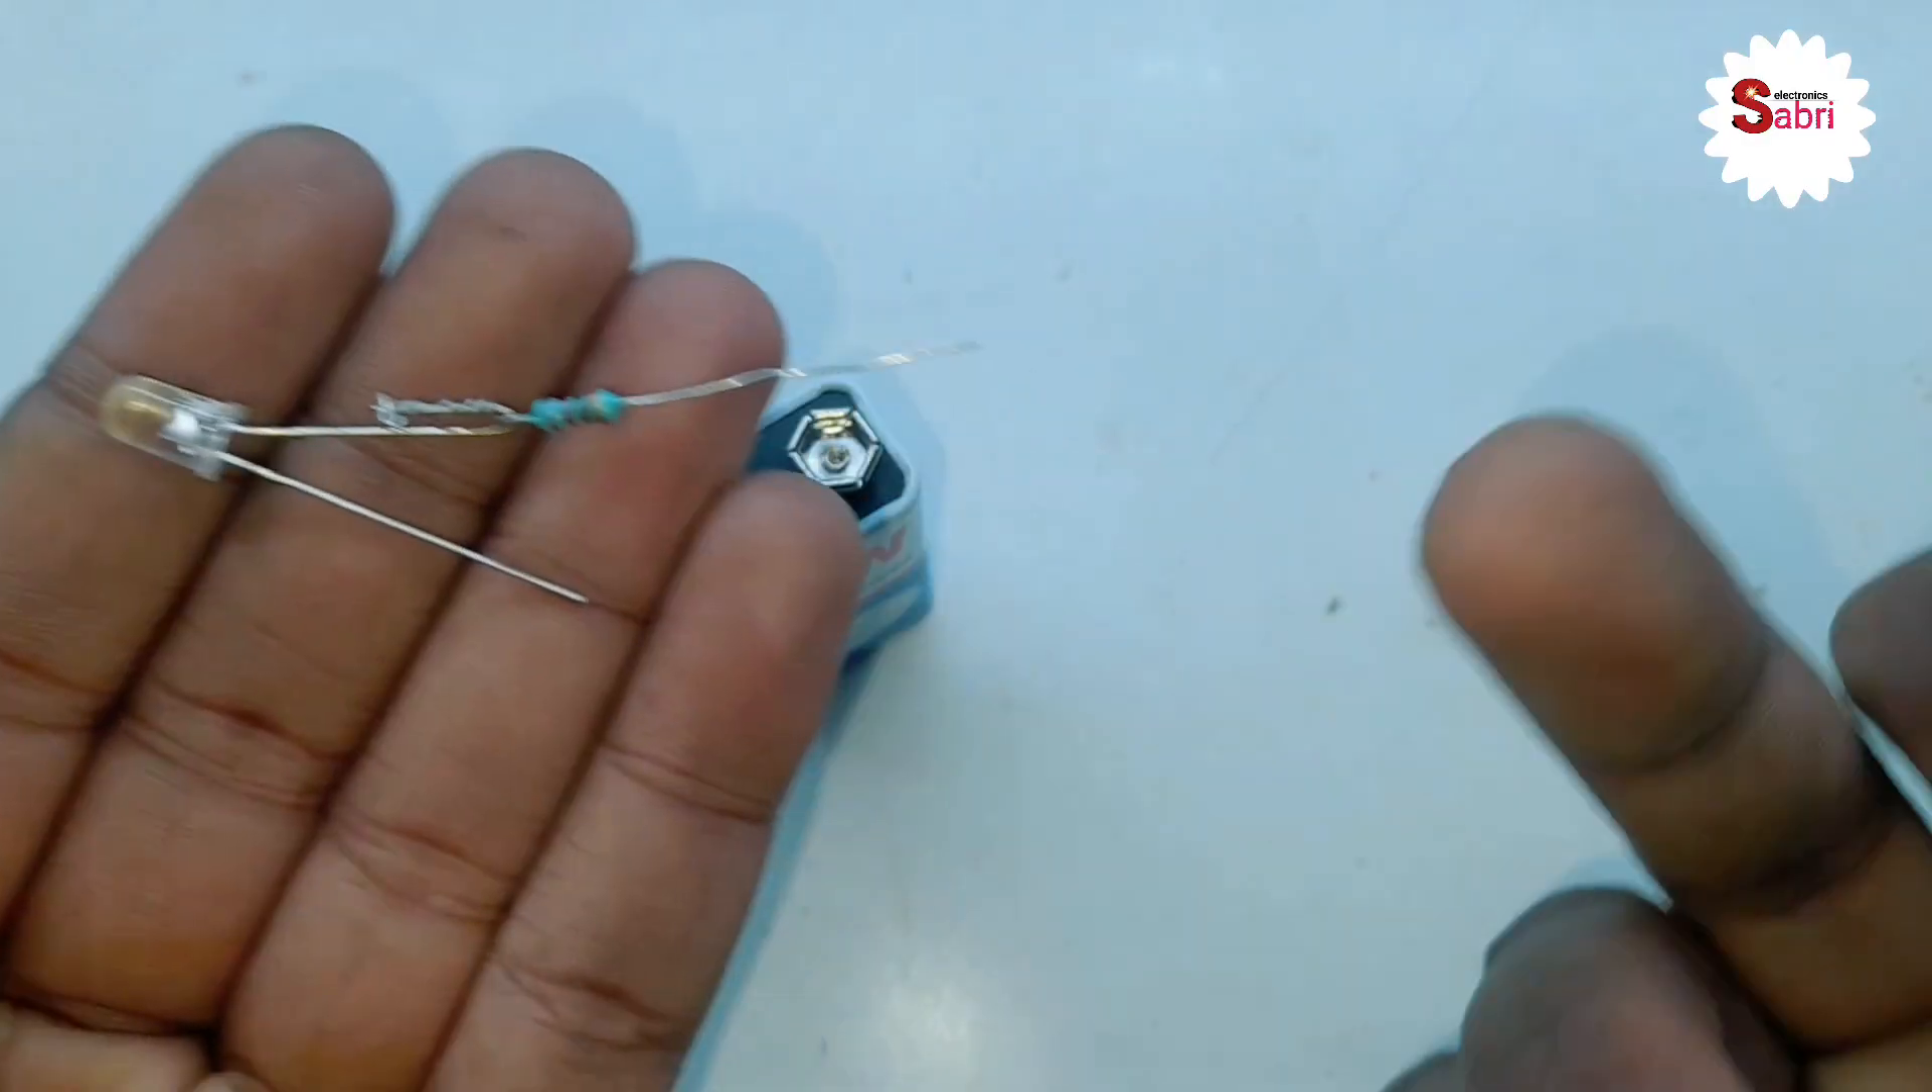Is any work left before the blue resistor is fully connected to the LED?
No.